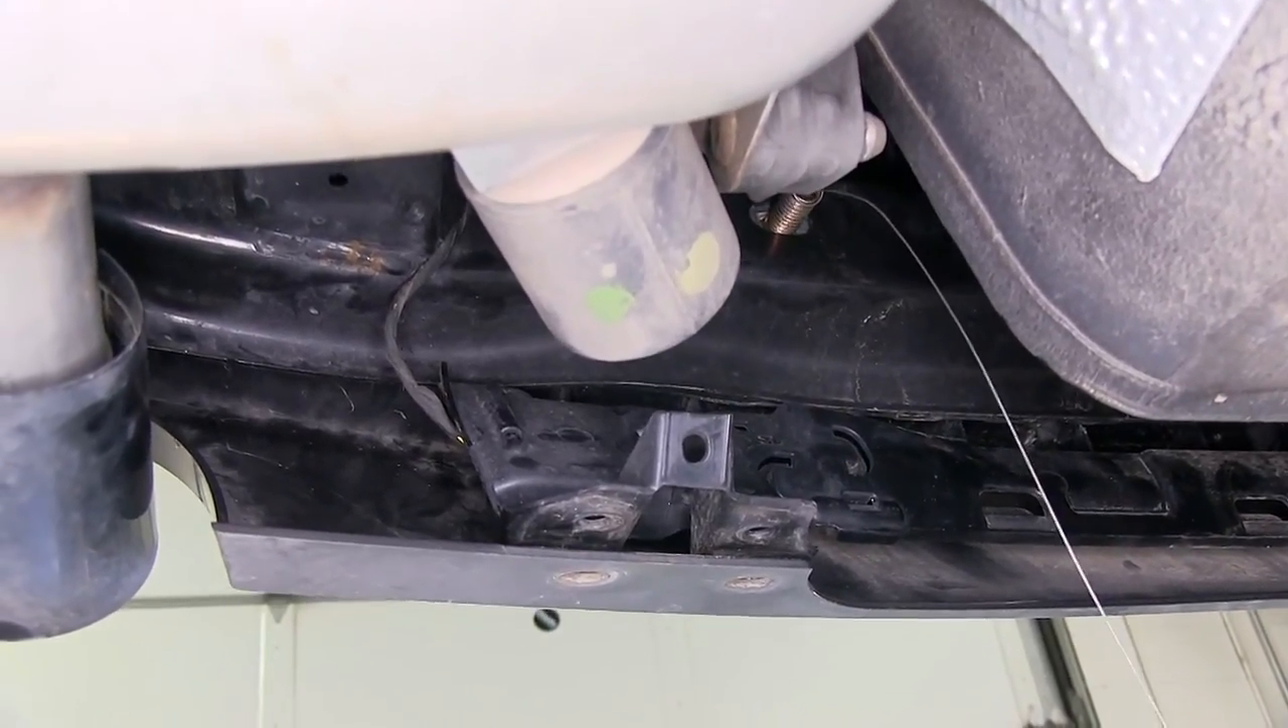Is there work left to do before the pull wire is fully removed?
Yes.